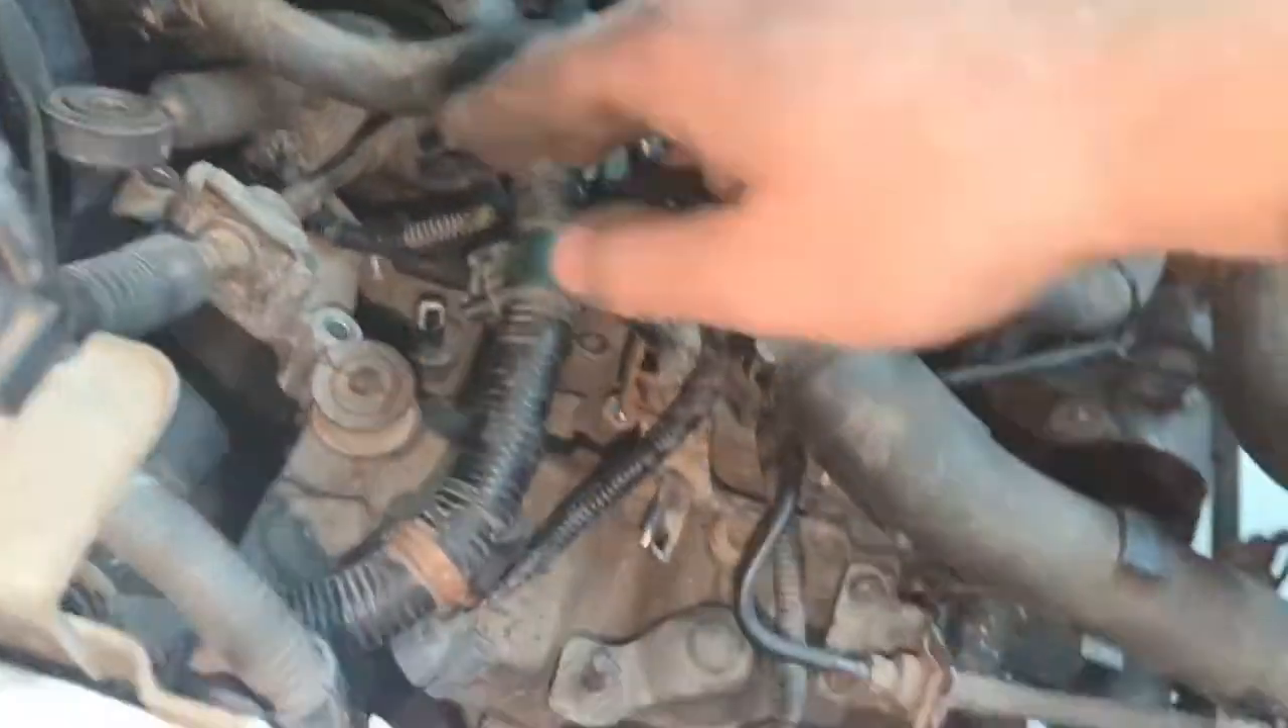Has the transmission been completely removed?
No.